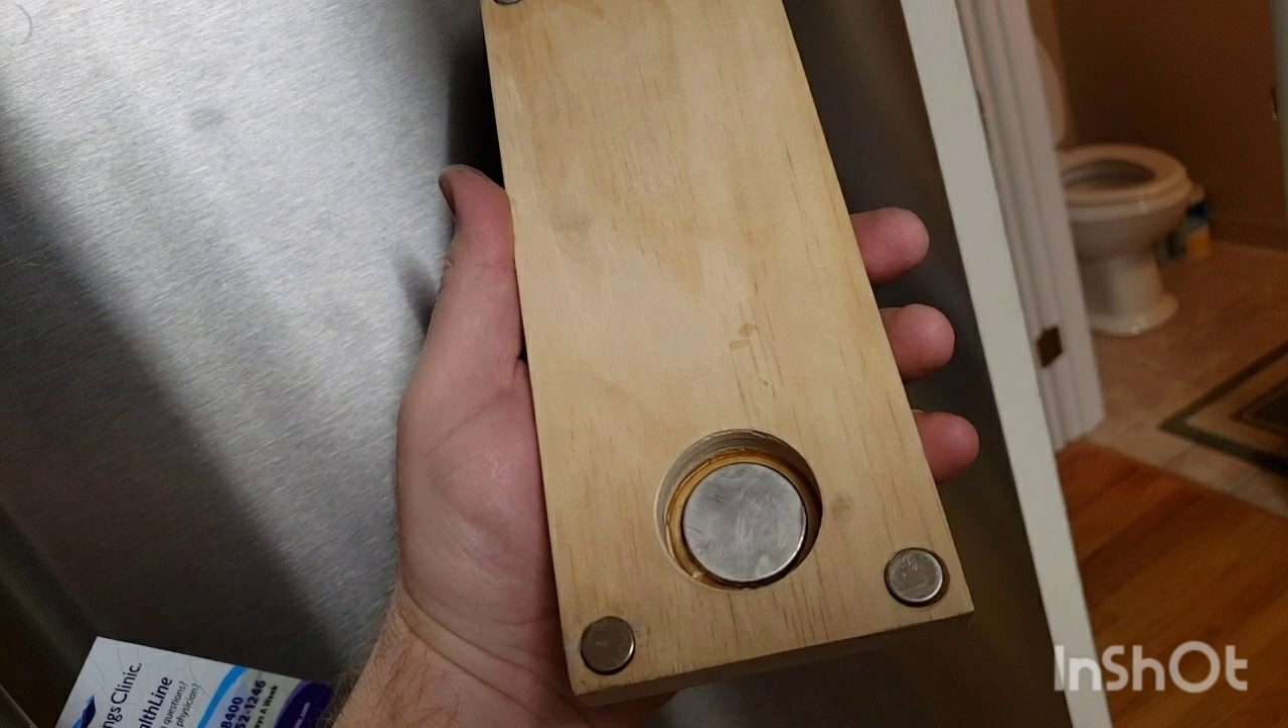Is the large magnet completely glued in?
Yes.